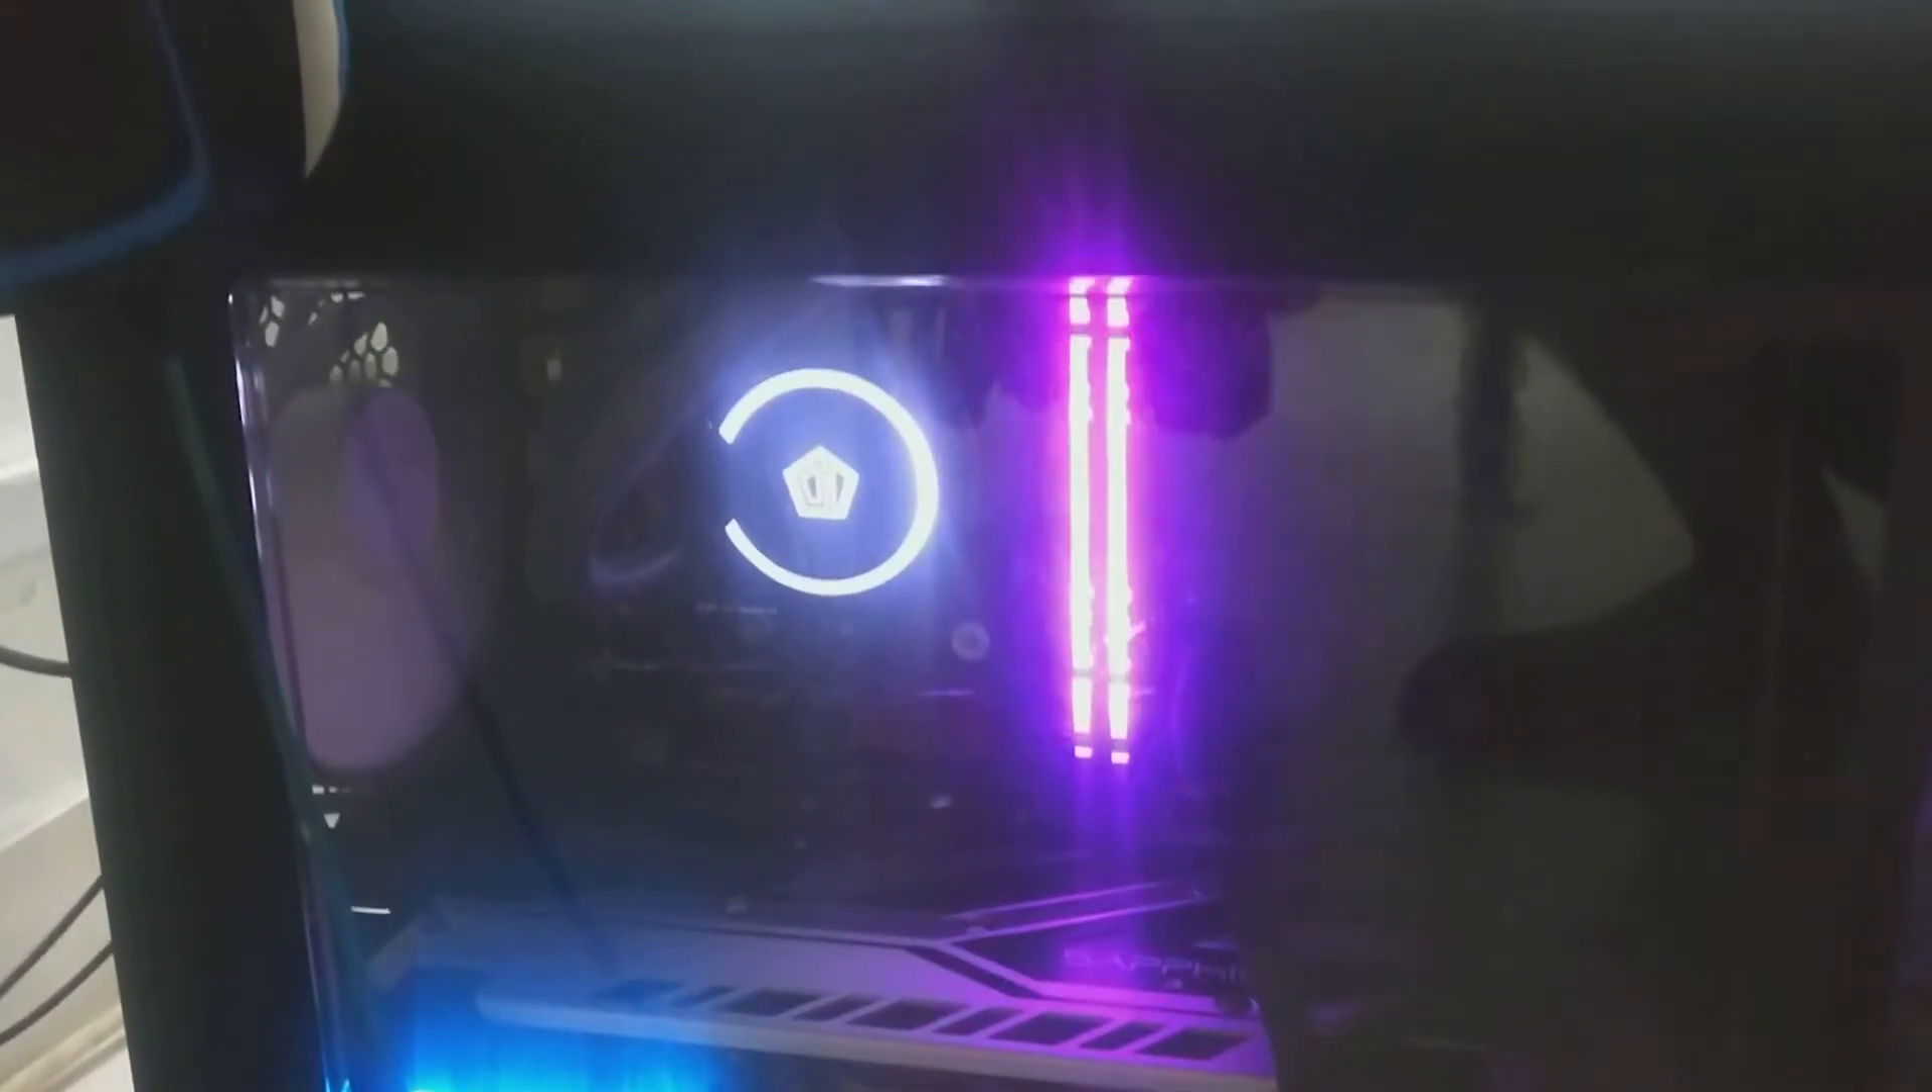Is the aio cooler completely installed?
Yes.